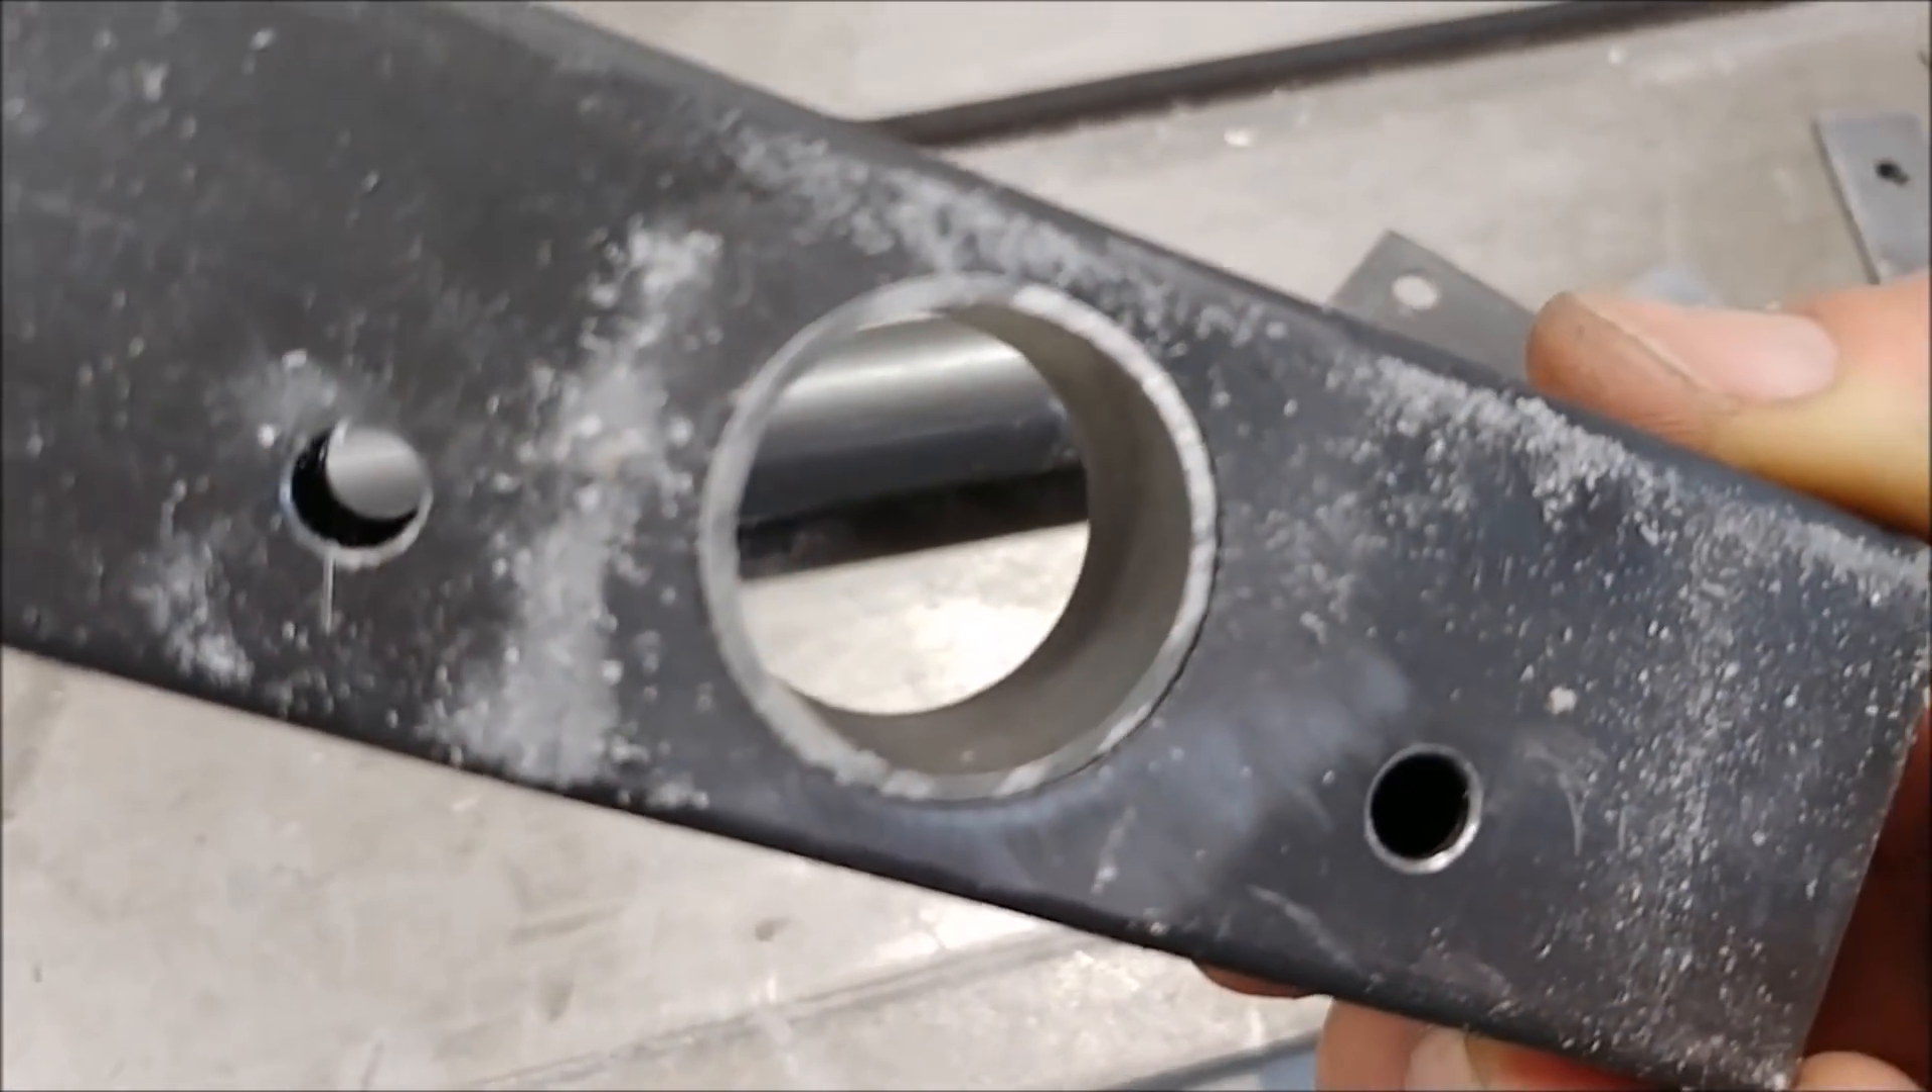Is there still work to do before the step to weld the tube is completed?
Yes.